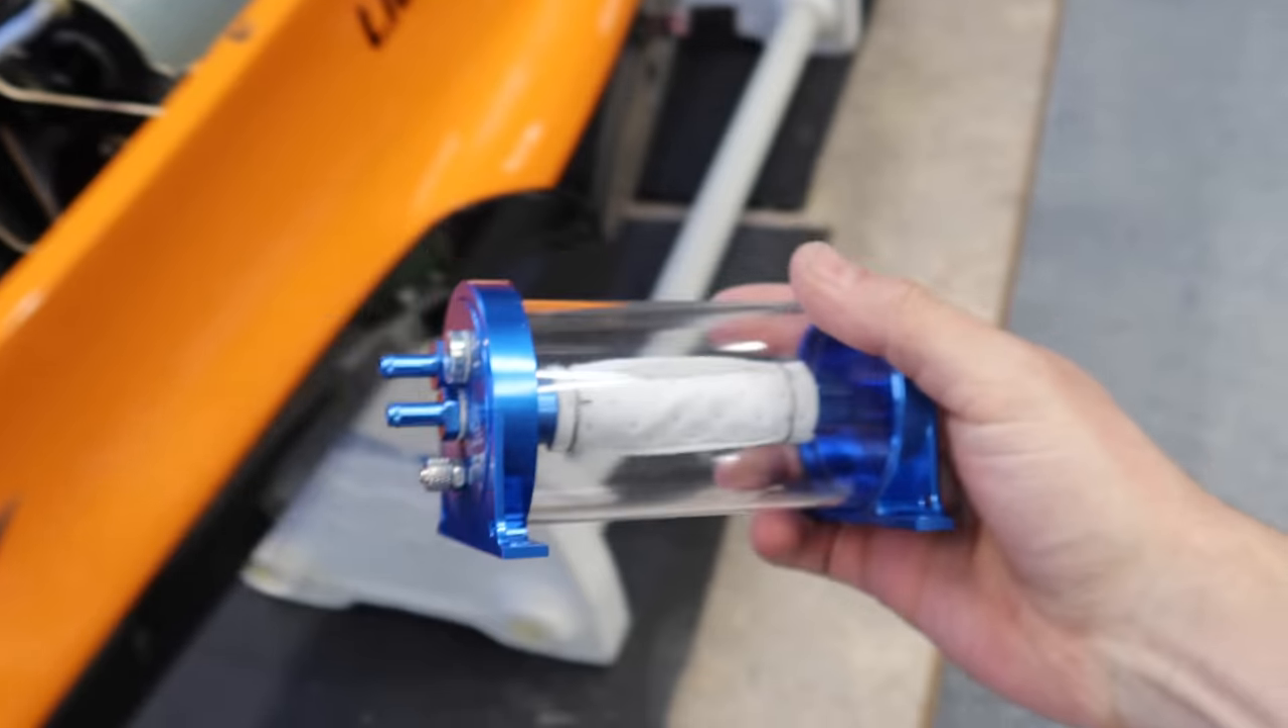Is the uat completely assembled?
Yes.